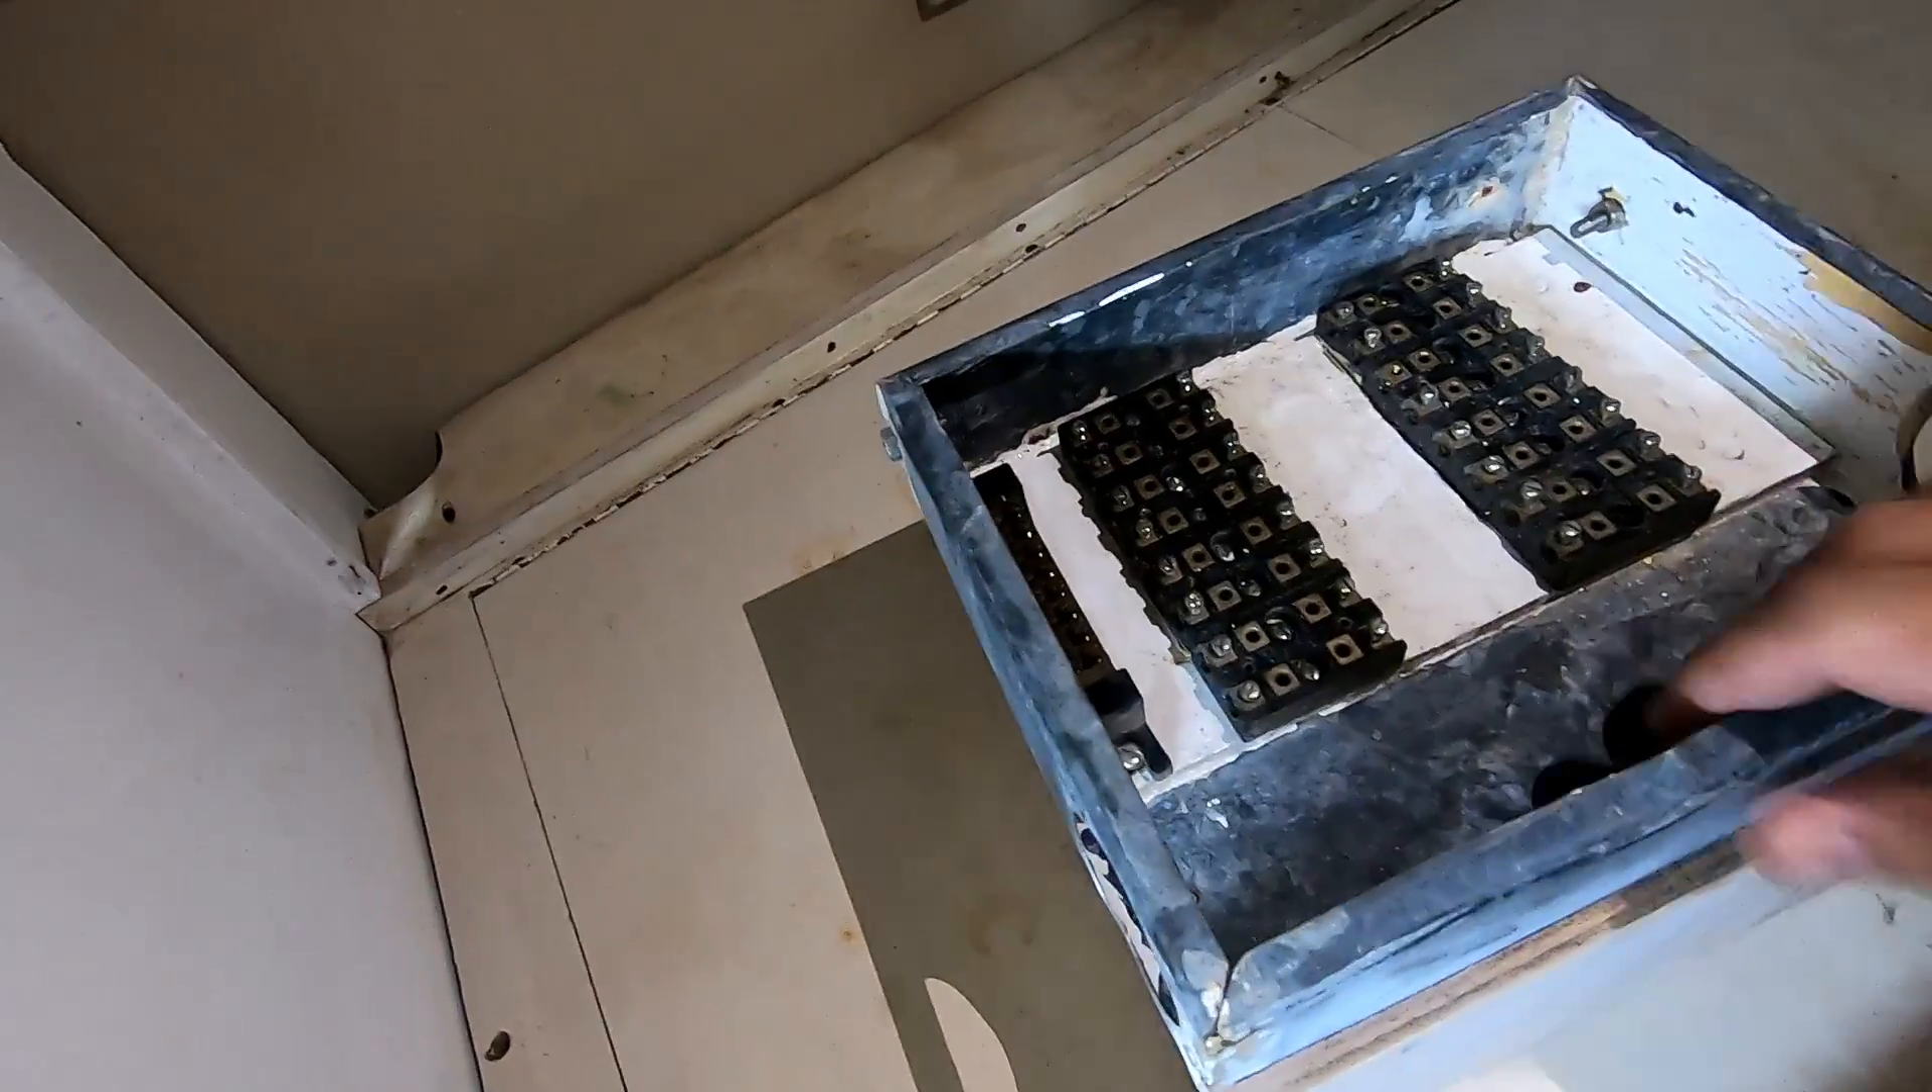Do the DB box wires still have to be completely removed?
No.